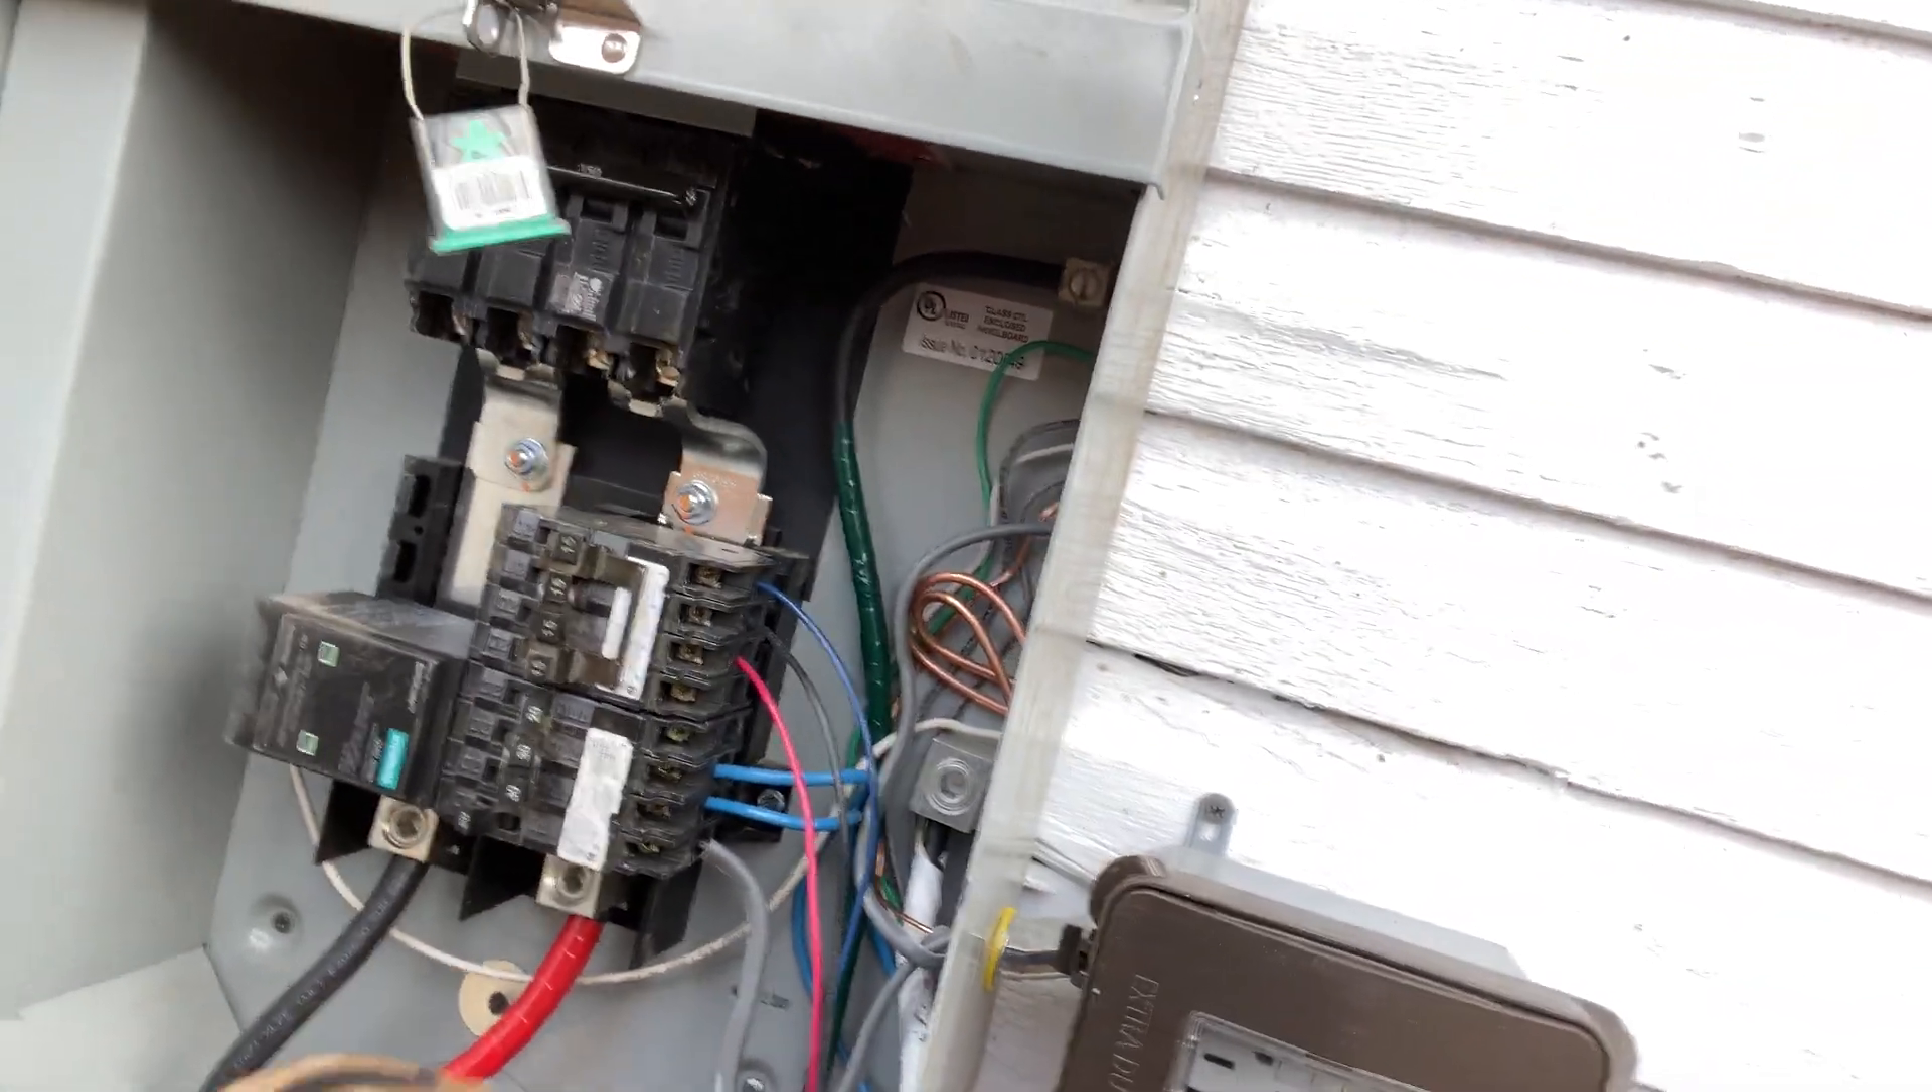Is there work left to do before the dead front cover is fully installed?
Yes.